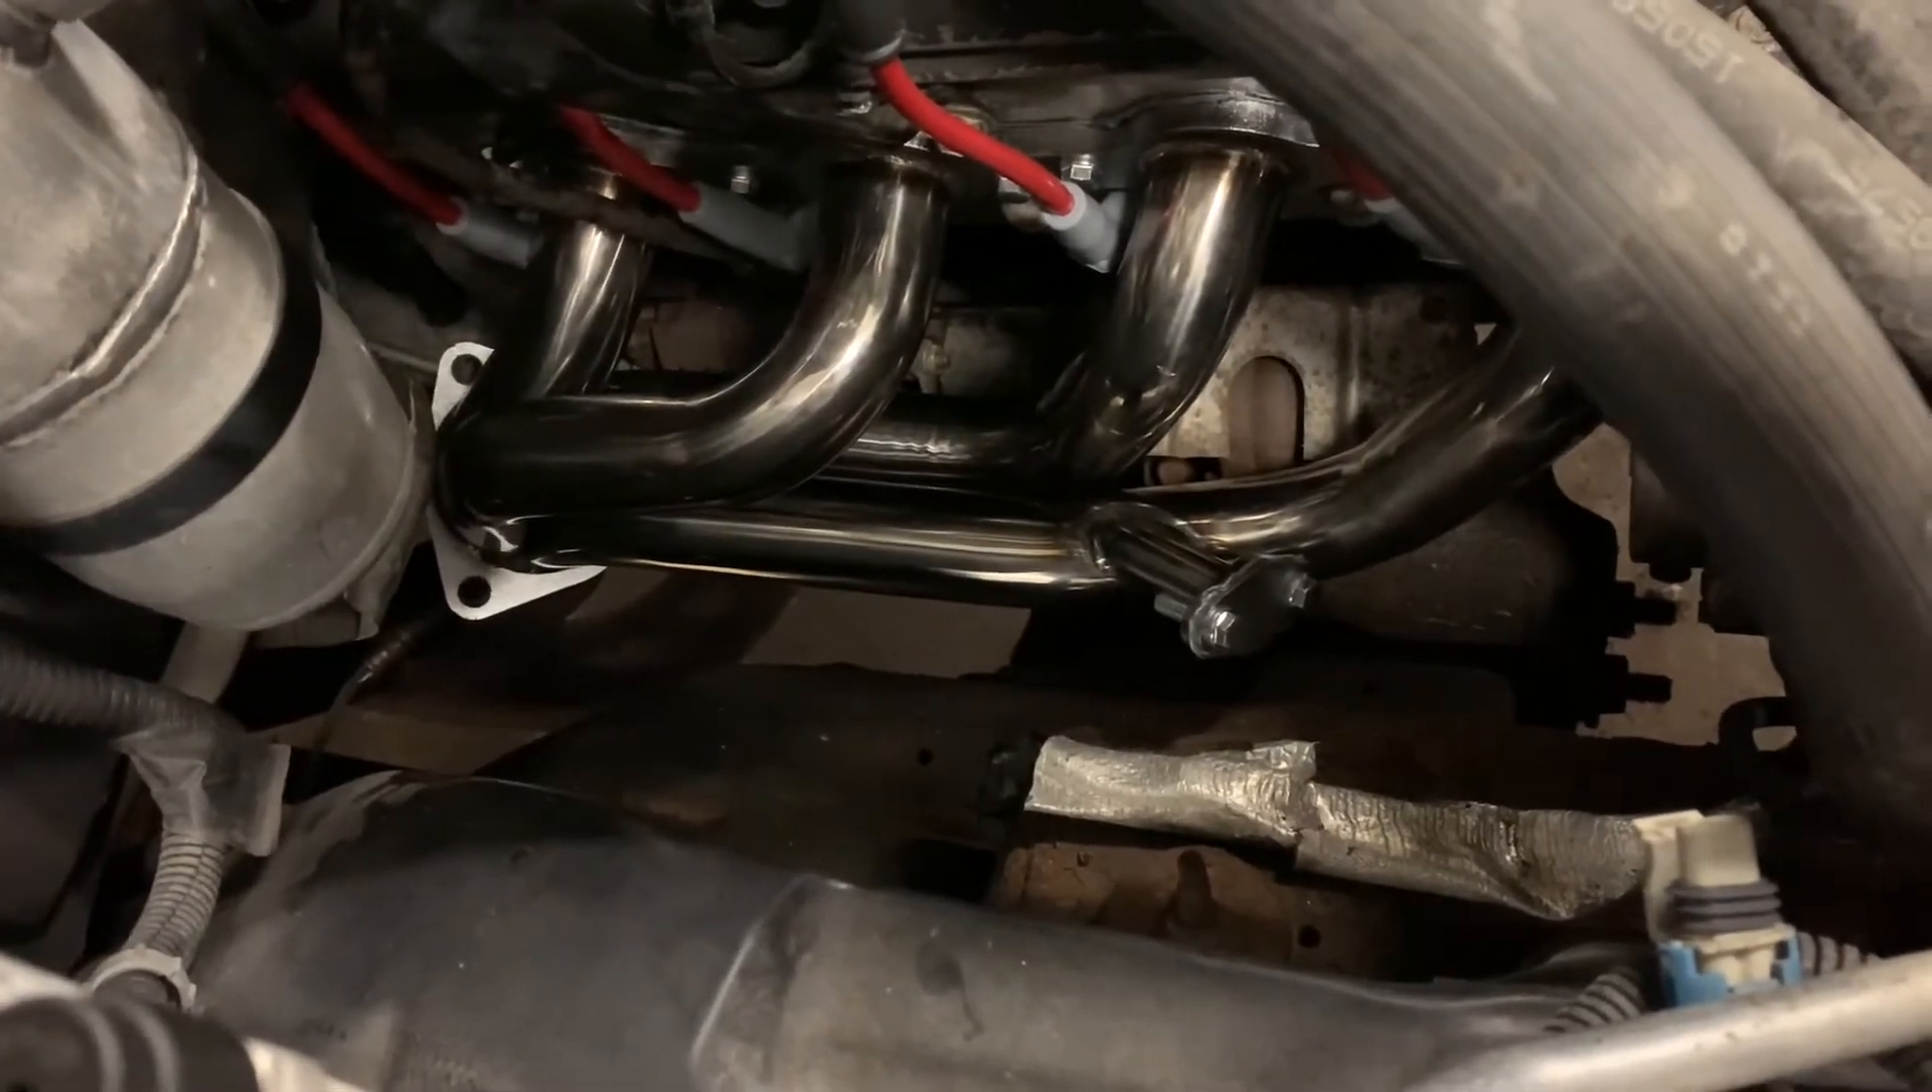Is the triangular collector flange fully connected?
No.